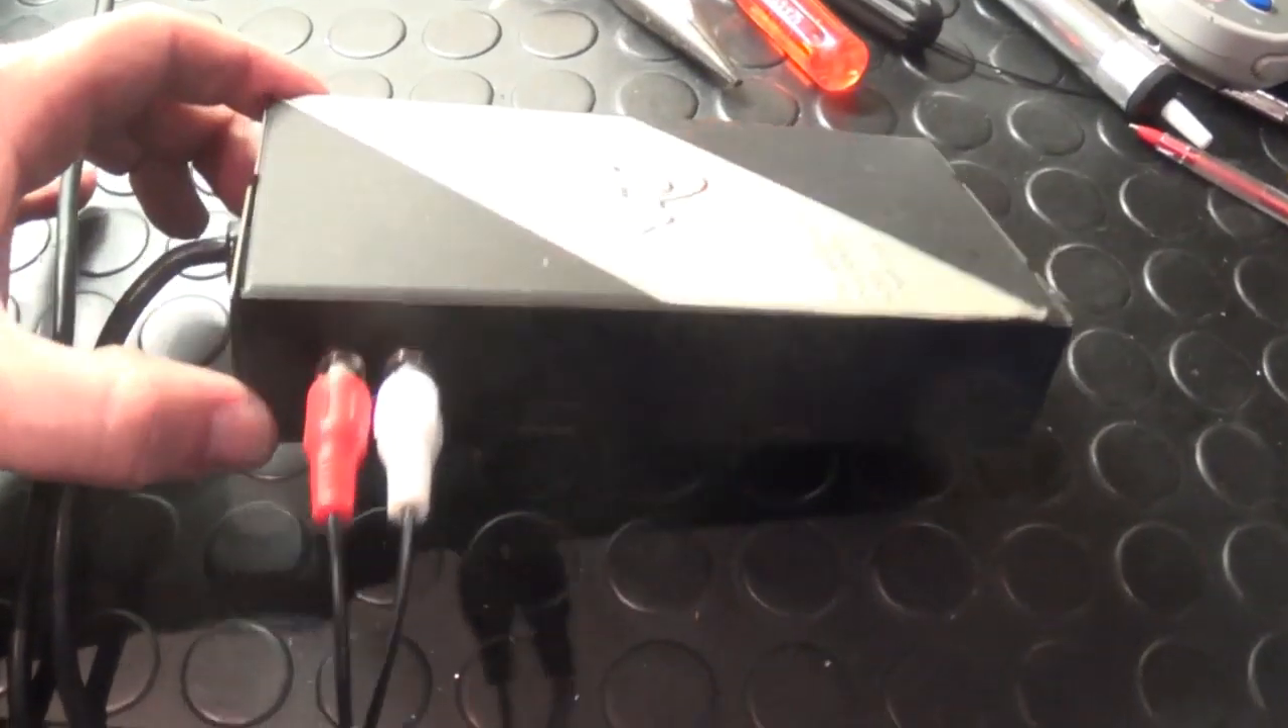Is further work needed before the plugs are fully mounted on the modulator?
No.